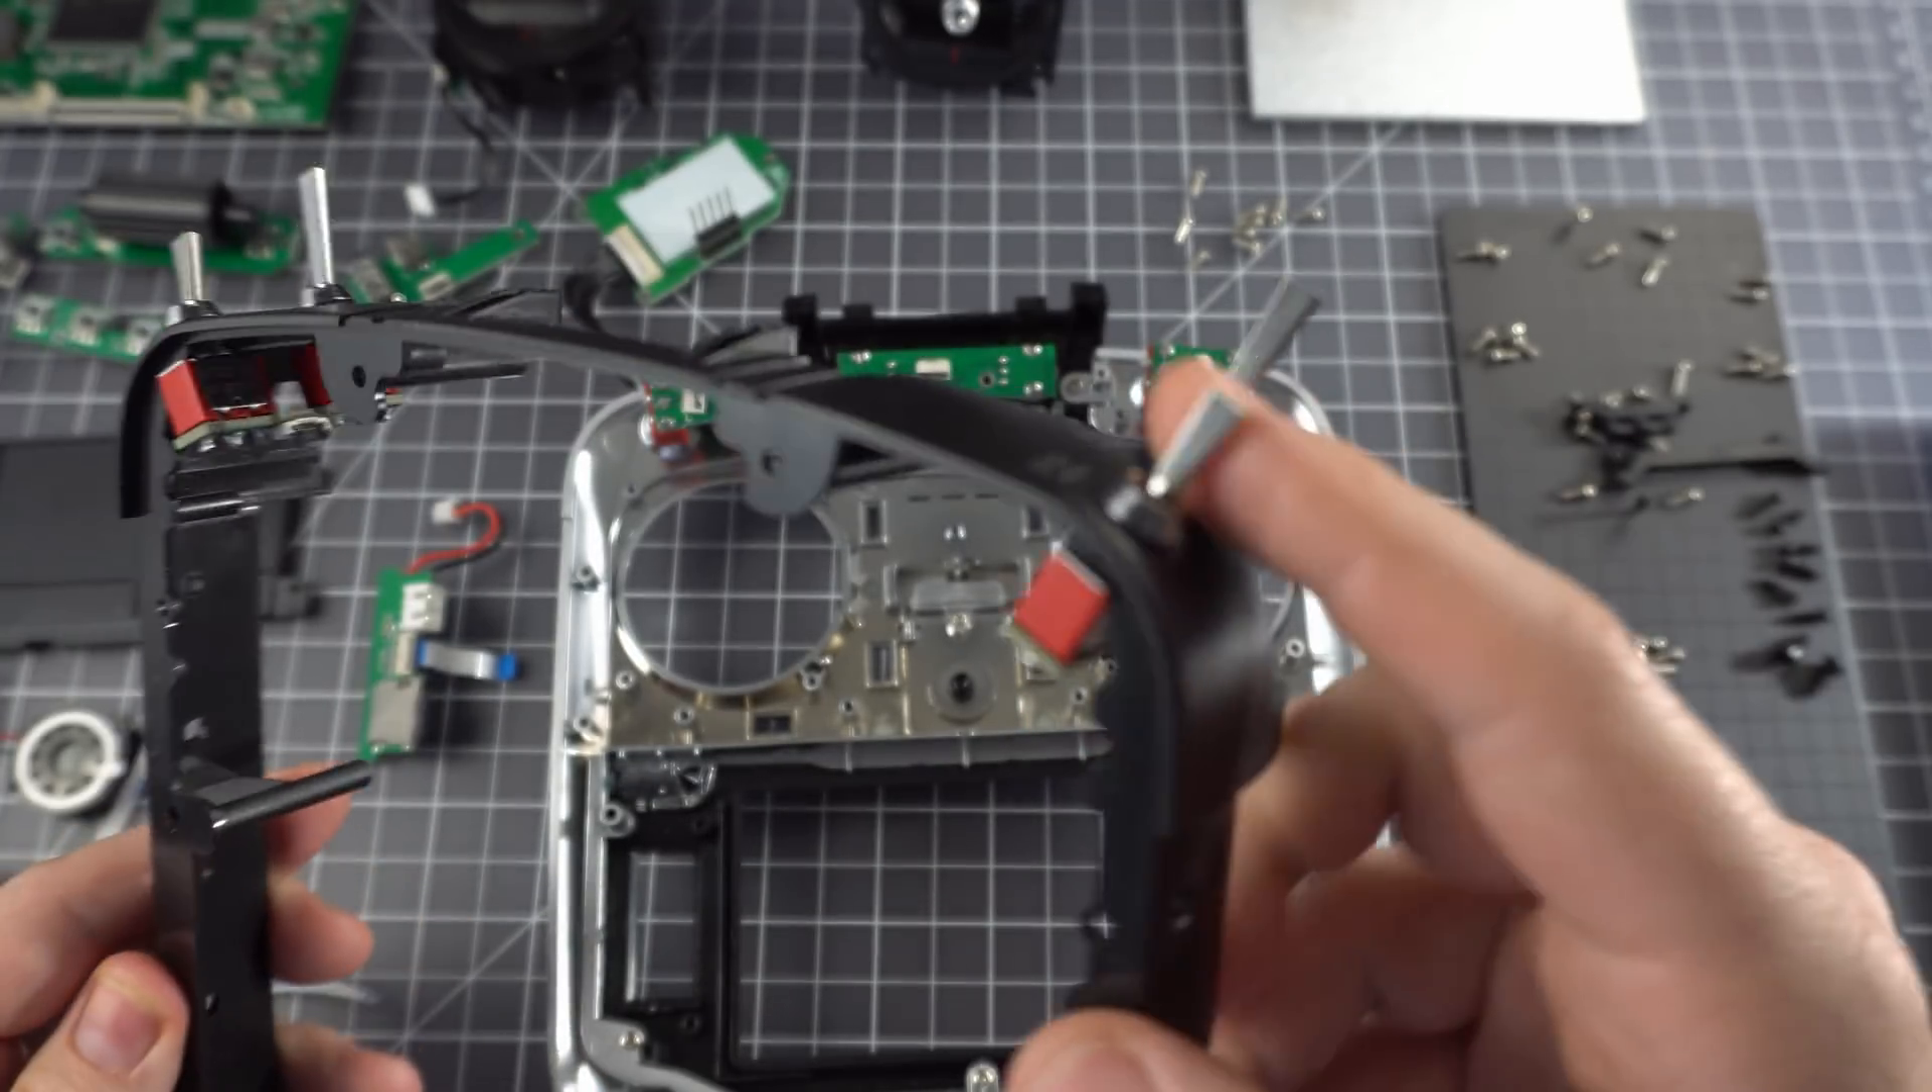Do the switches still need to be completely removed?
Yes.